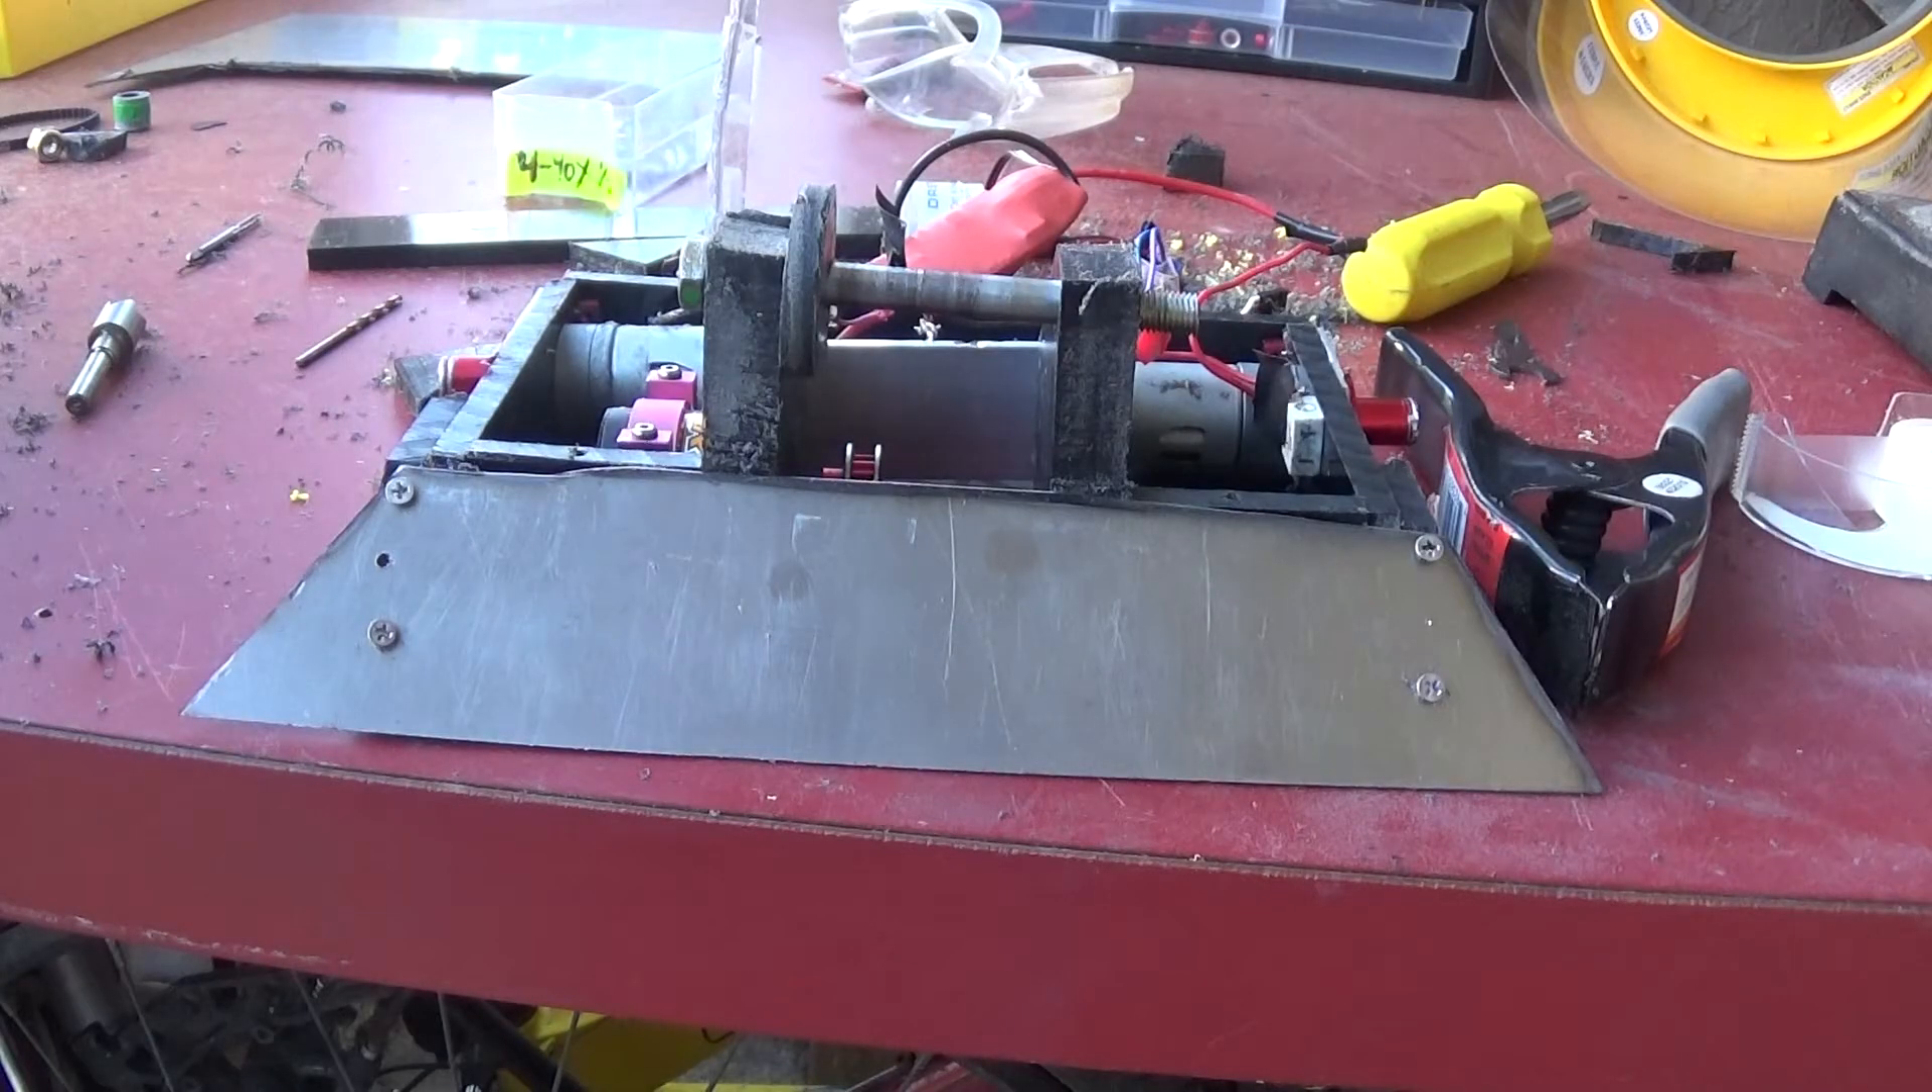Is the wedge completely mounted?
Yes.